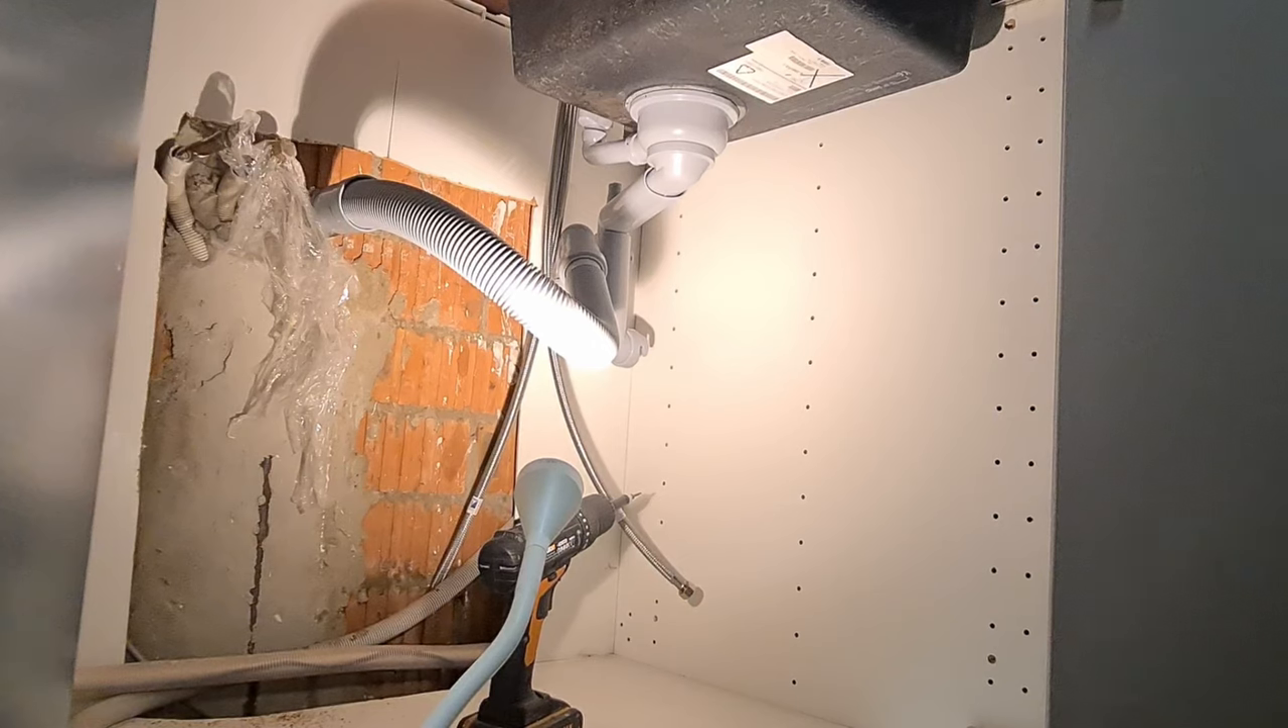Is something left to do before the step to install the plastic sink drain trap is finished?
No.